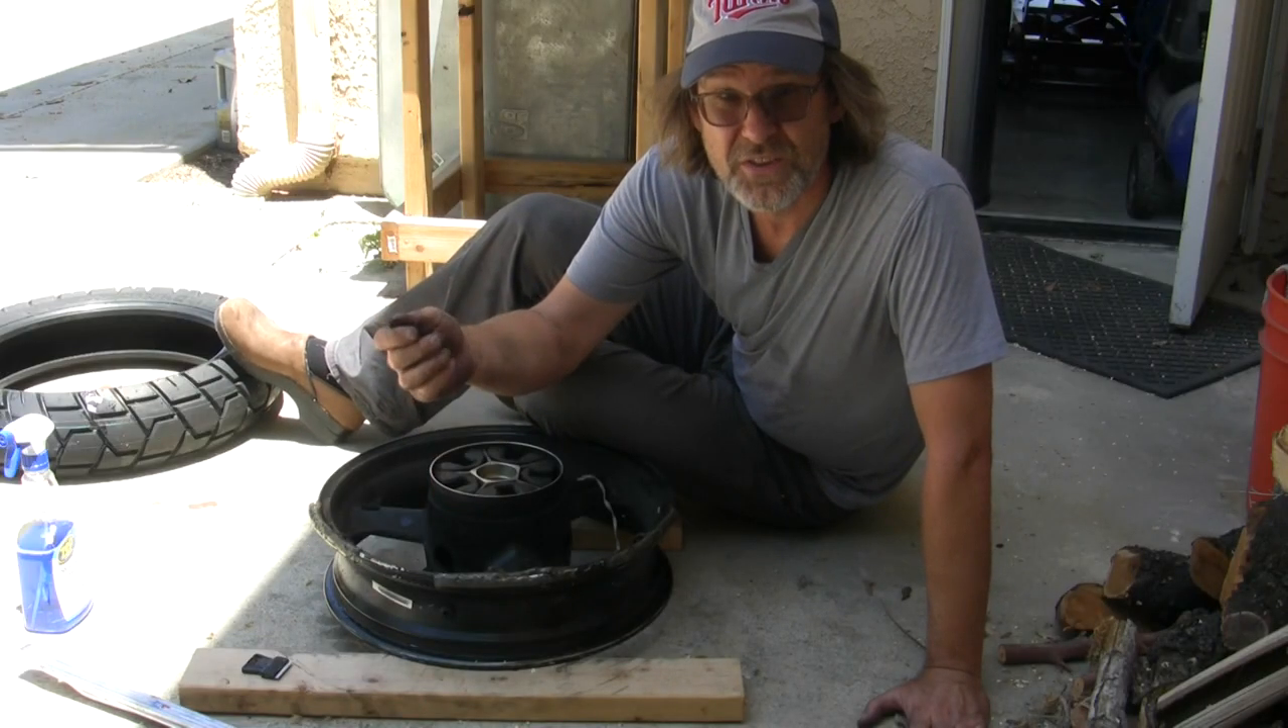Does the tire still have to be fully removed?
No.